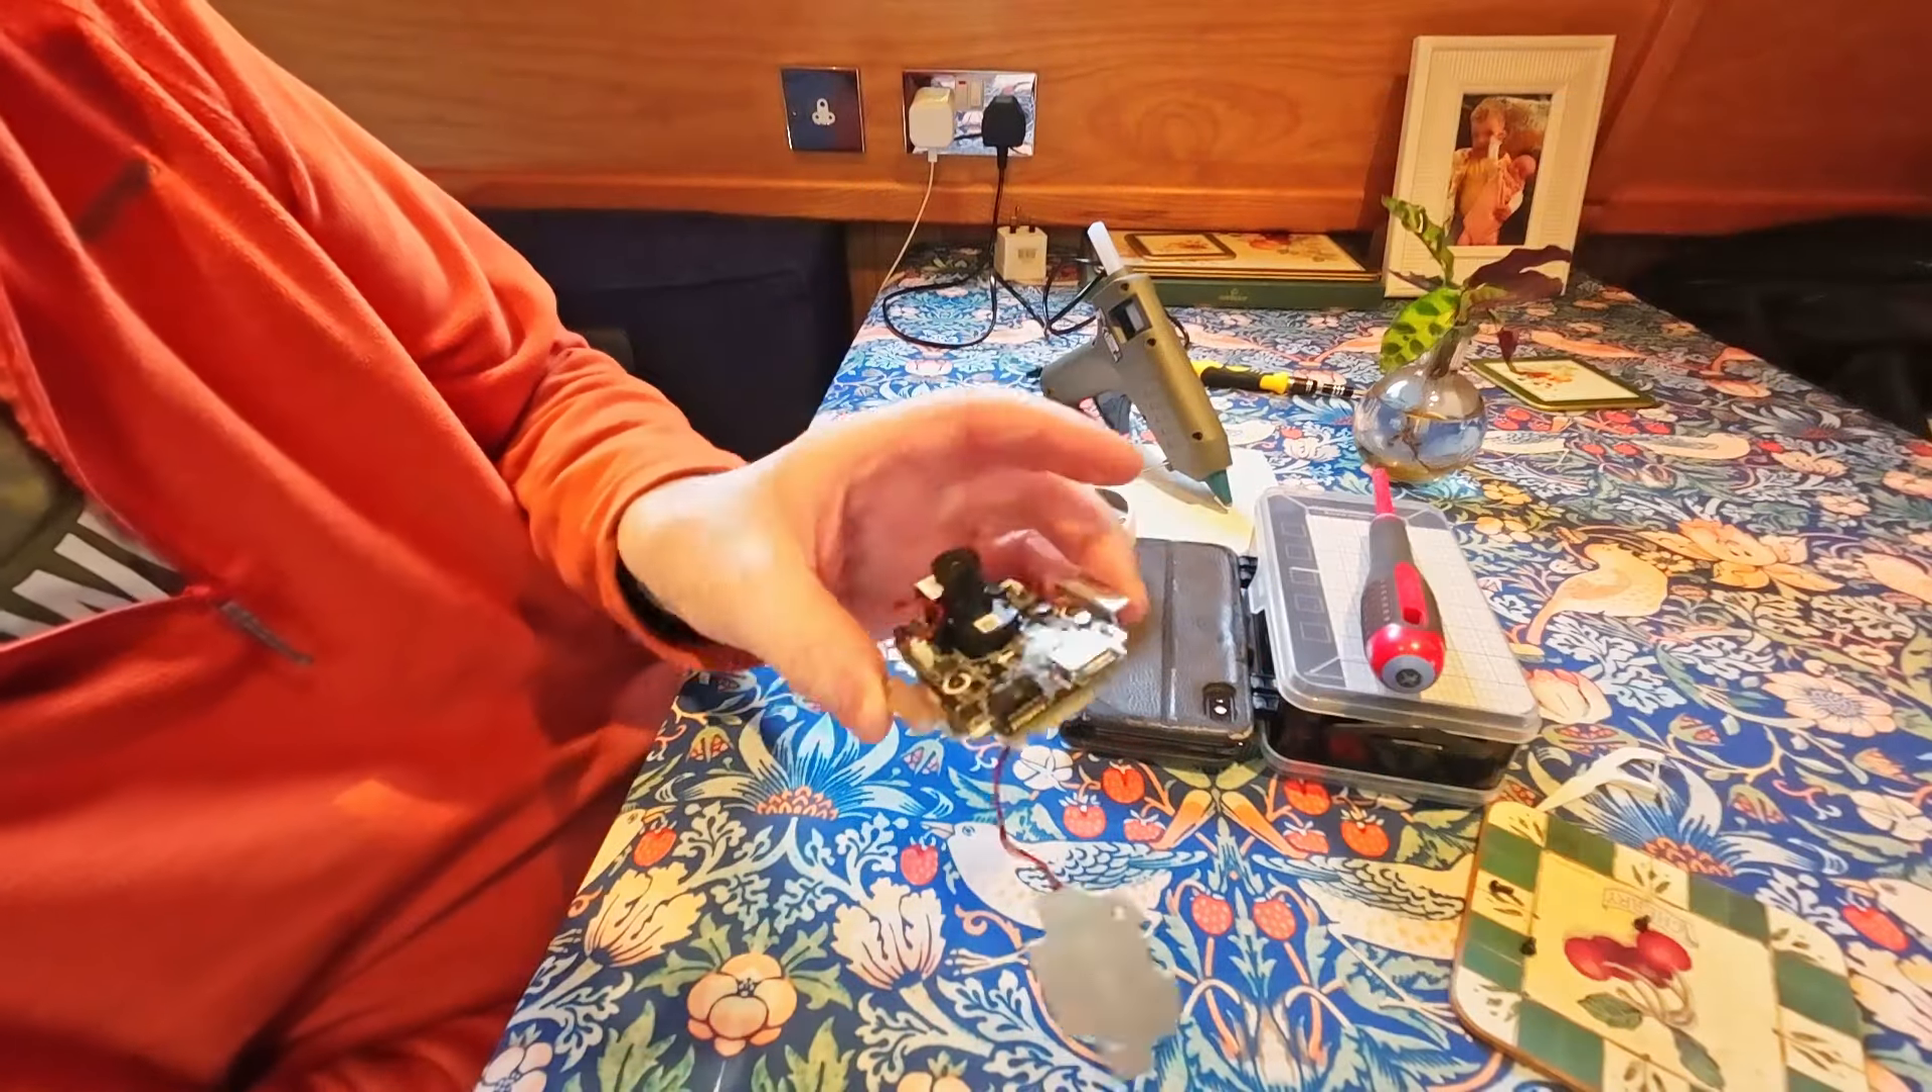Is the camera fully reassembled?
No.